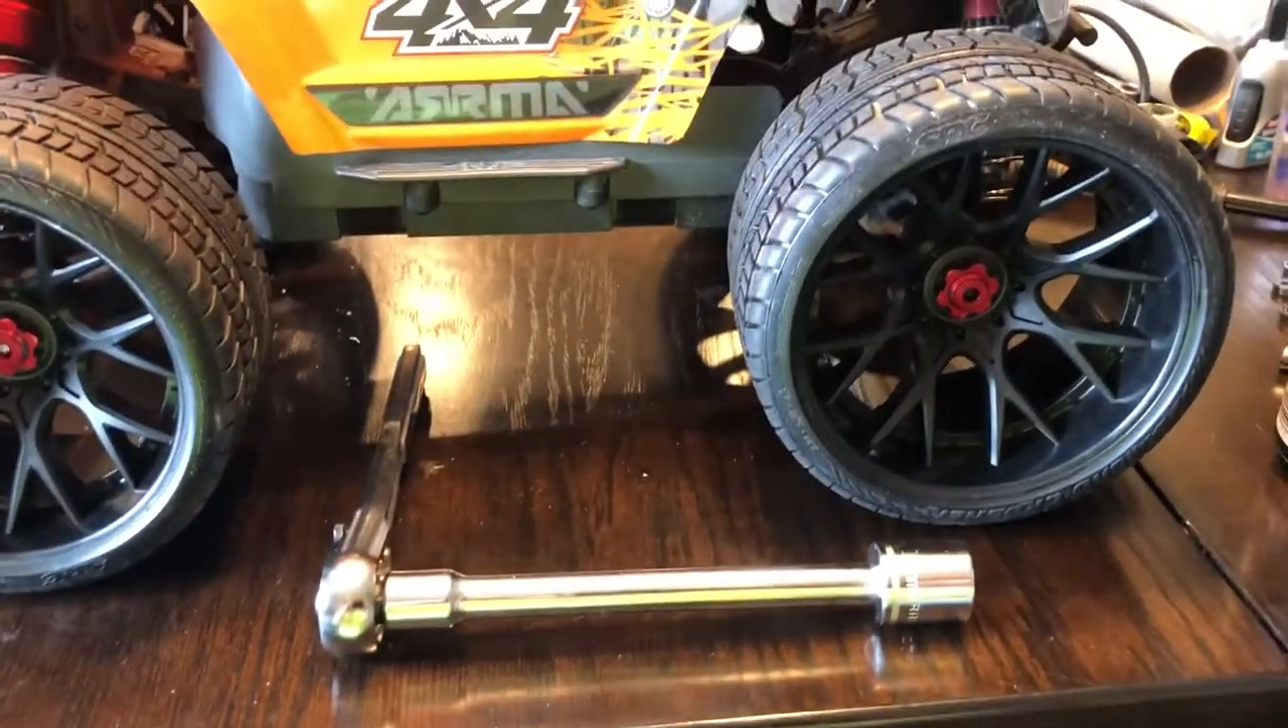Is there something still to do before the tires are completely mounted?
No.